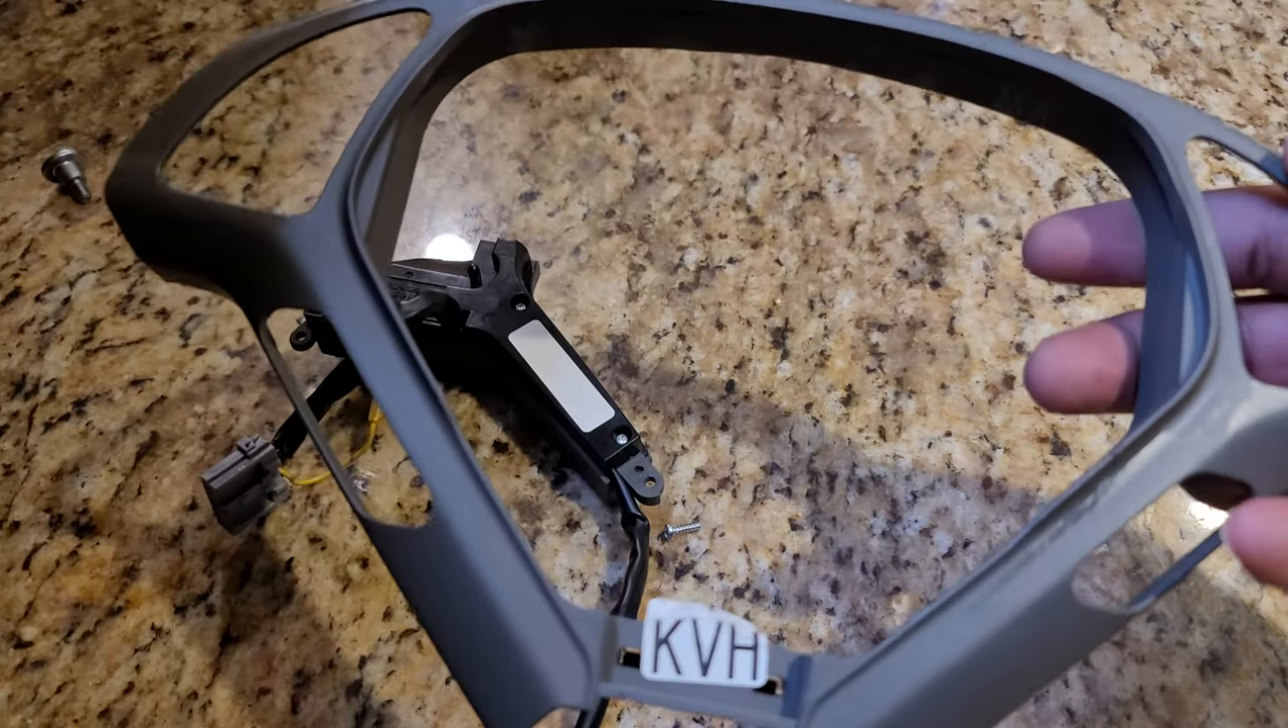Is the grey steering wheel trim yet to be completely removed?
No.